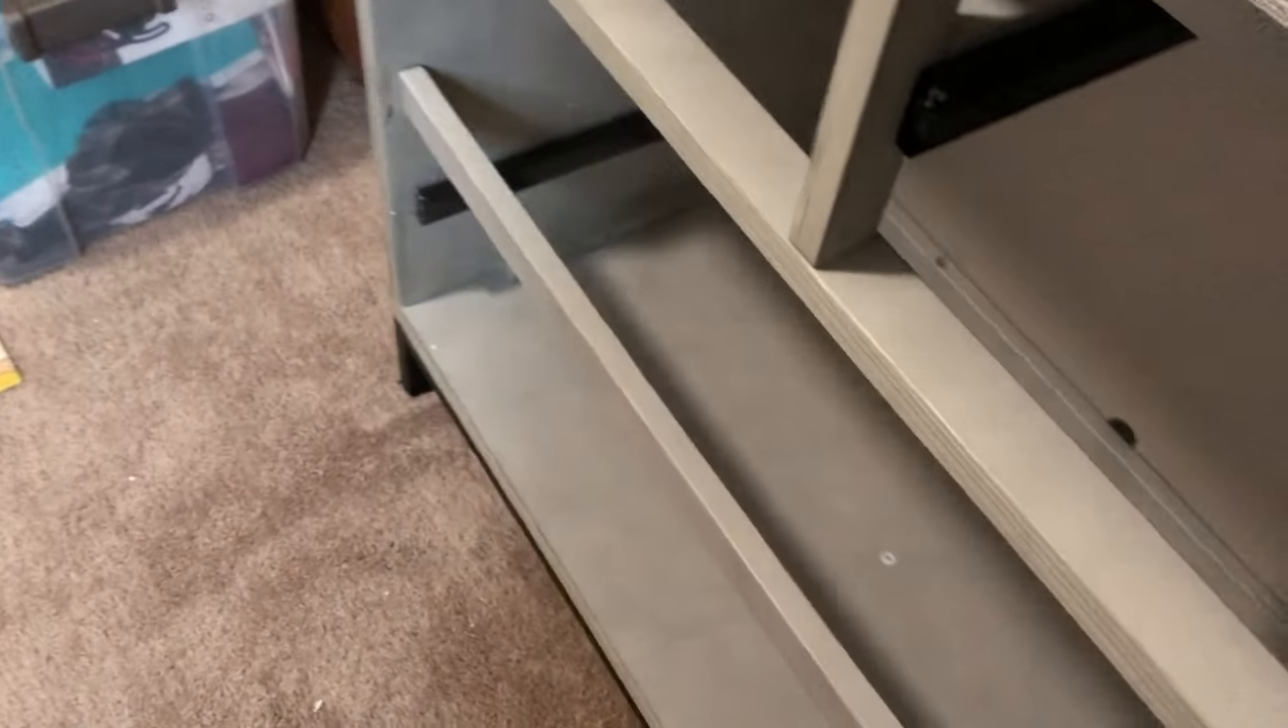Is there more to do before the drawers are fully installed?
Yes.